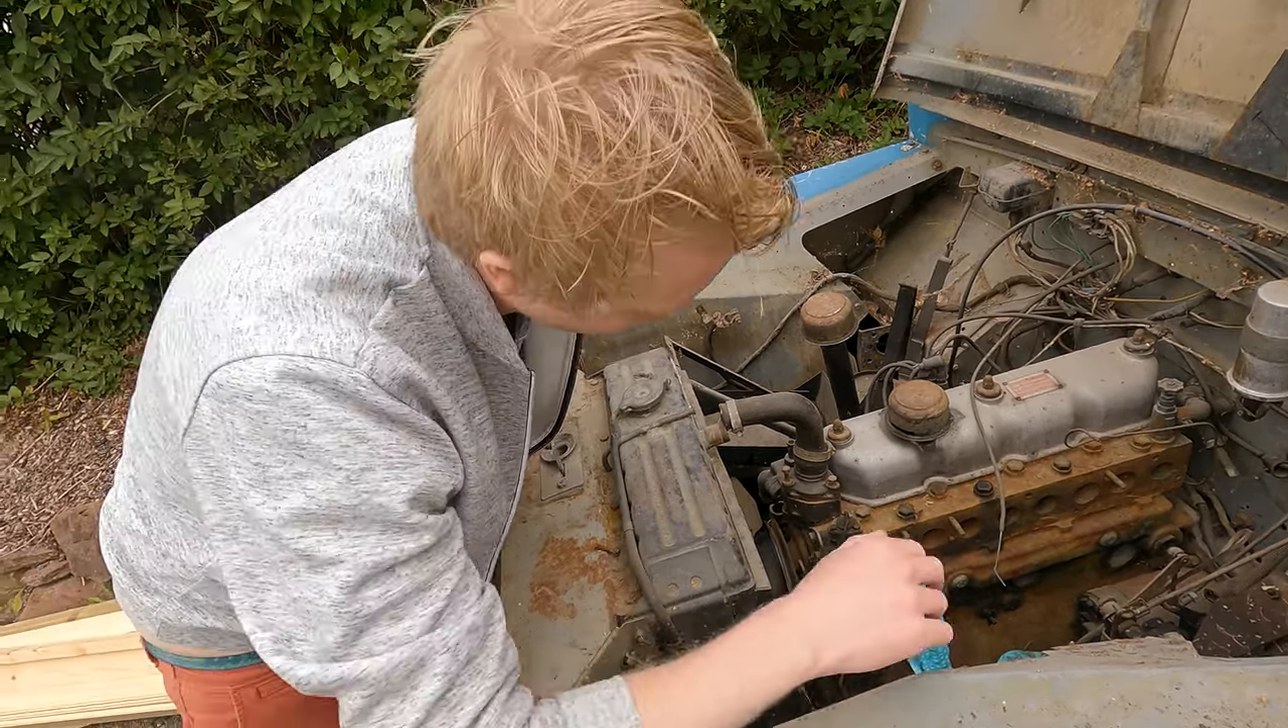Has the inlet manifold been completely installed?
No.